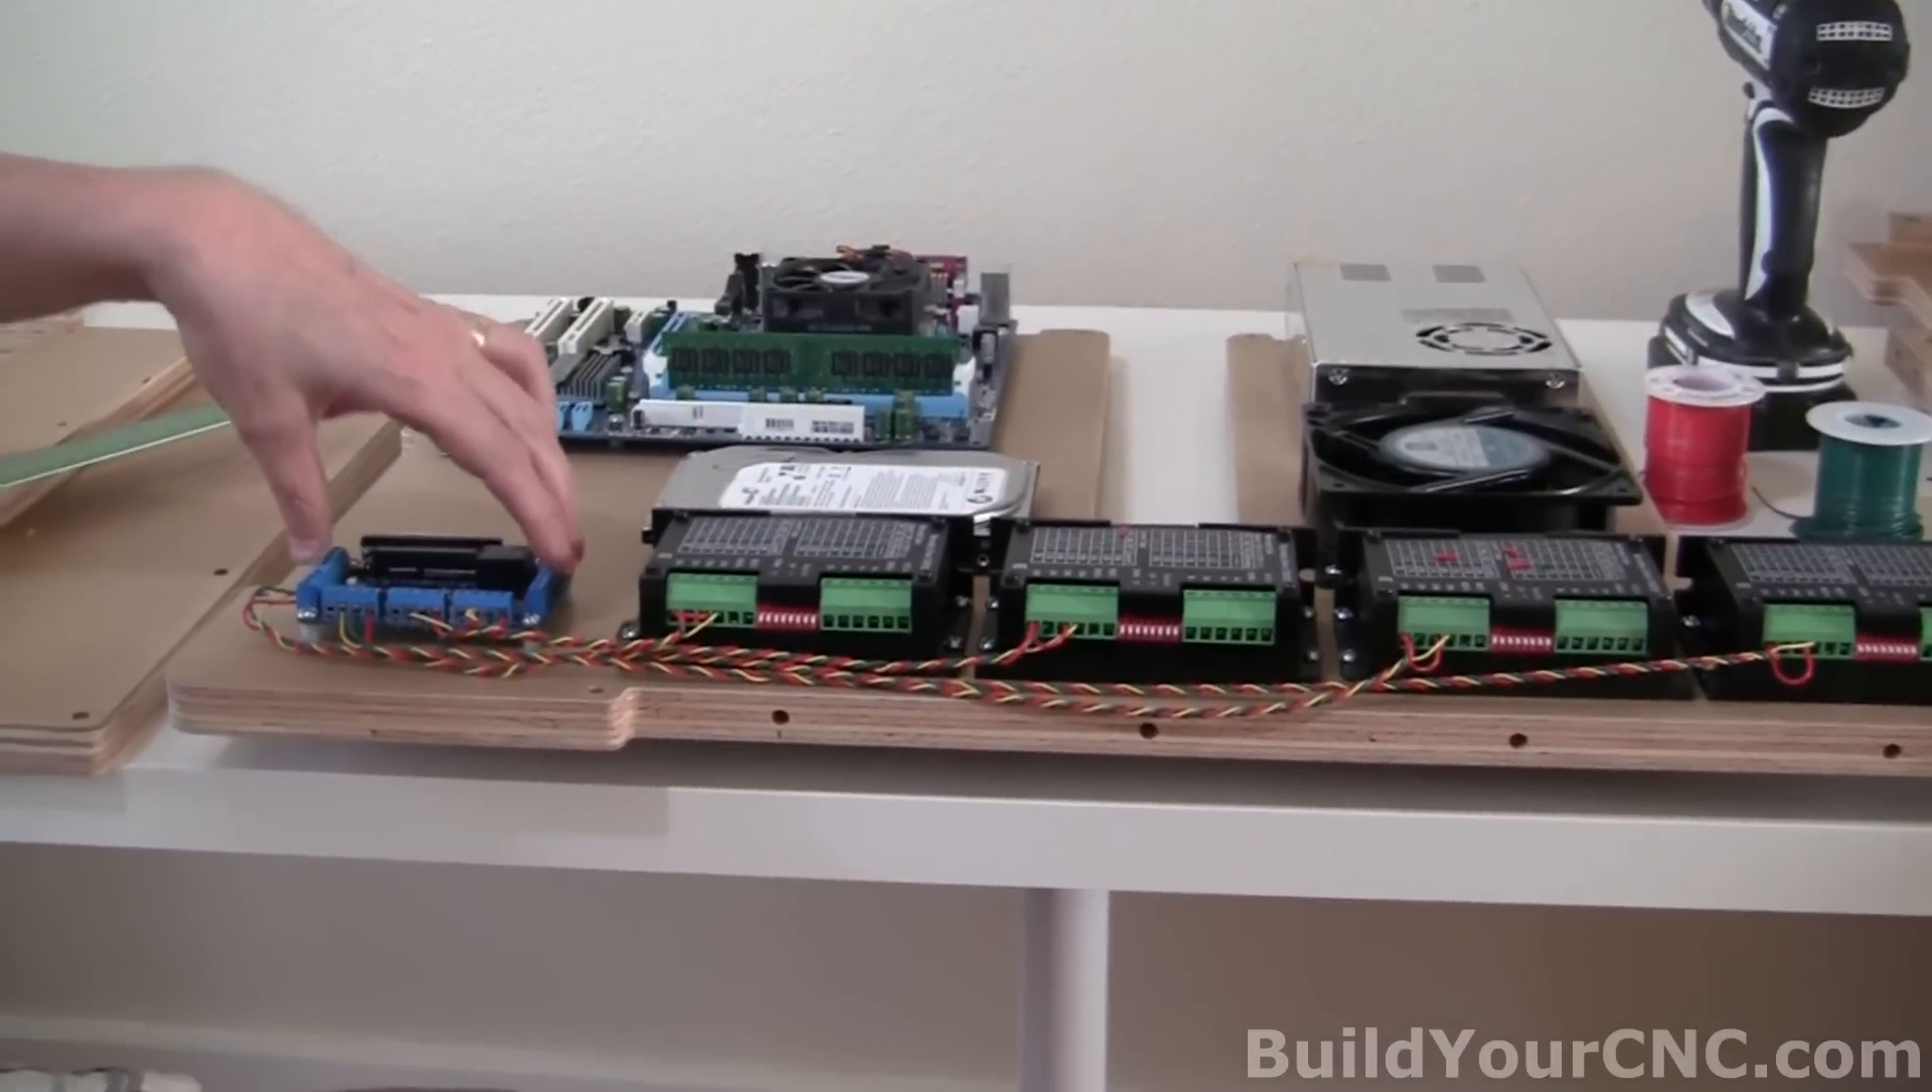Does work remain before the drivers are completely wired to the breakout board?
No.